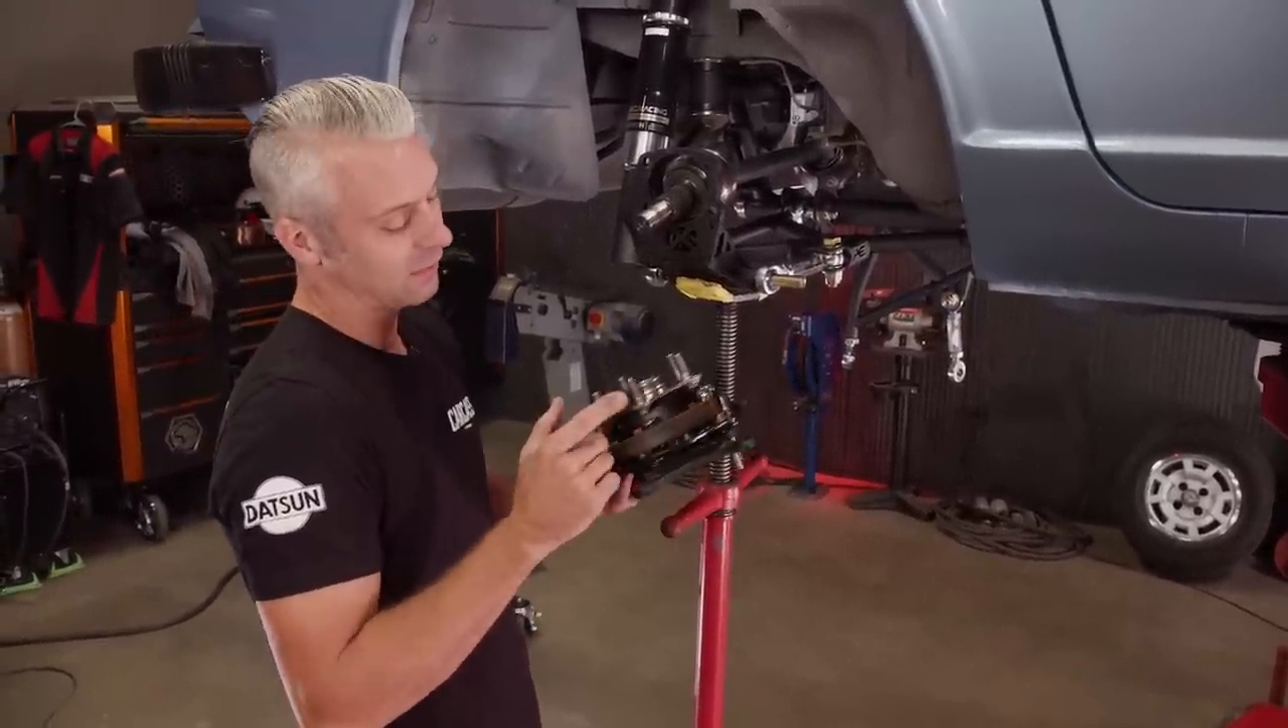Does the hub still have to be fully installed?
Yes.